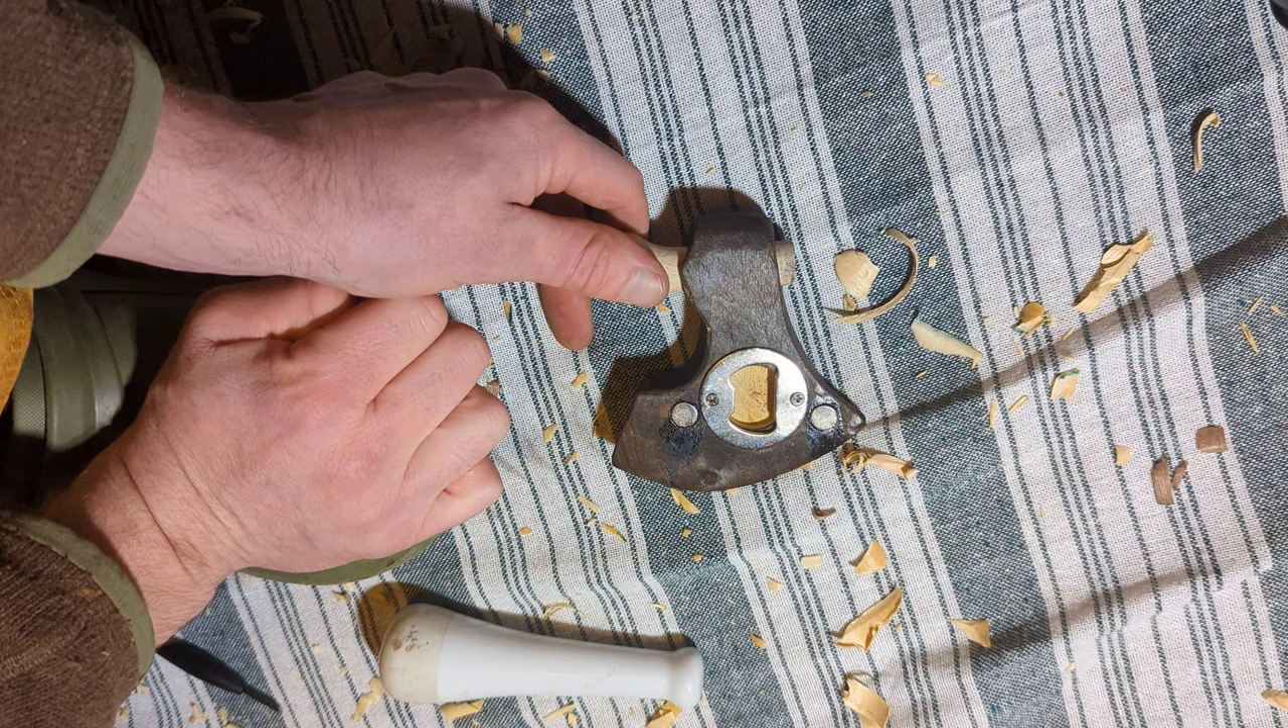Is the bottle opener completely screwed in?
Yes.